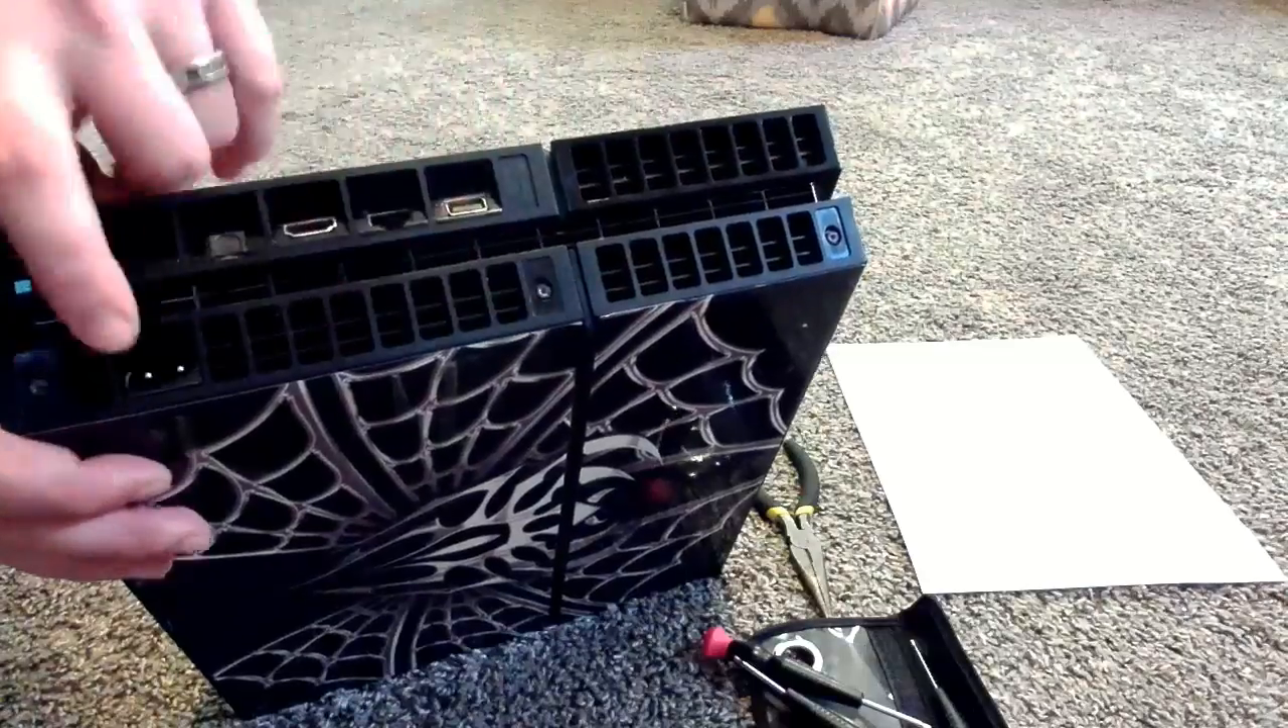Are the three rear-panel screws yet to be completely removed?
Yes.